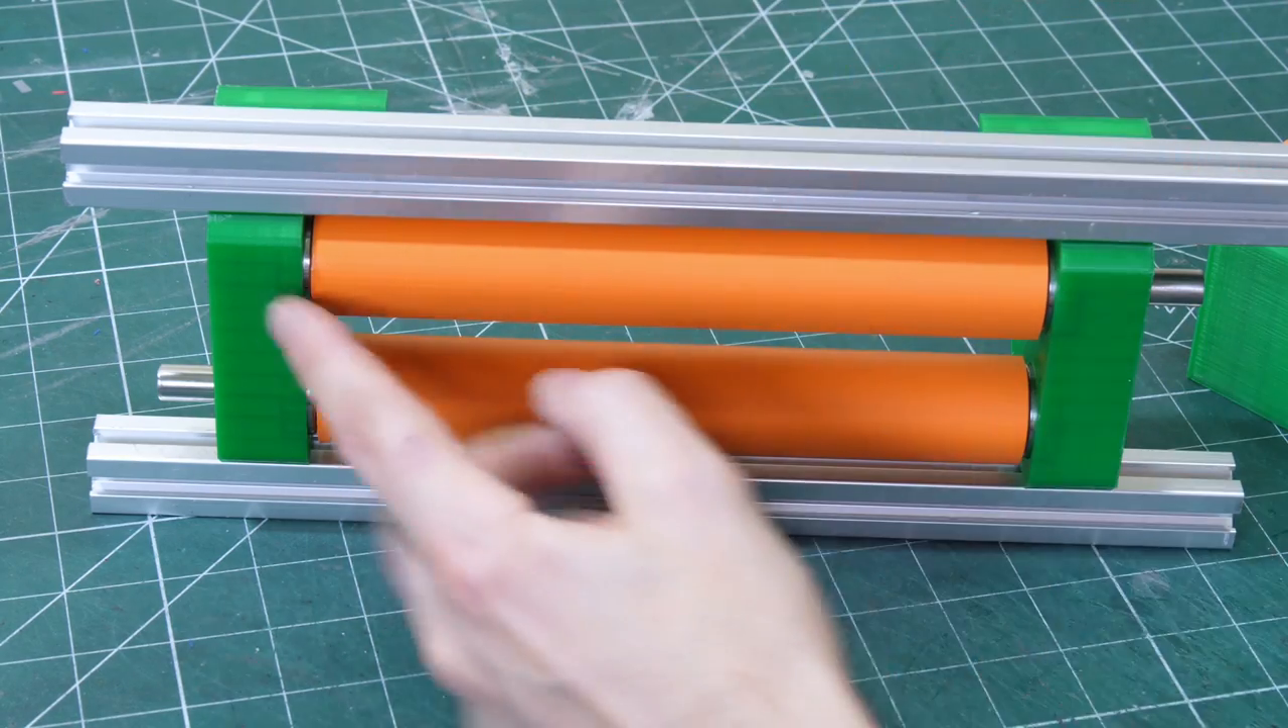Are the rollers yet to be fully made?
No.